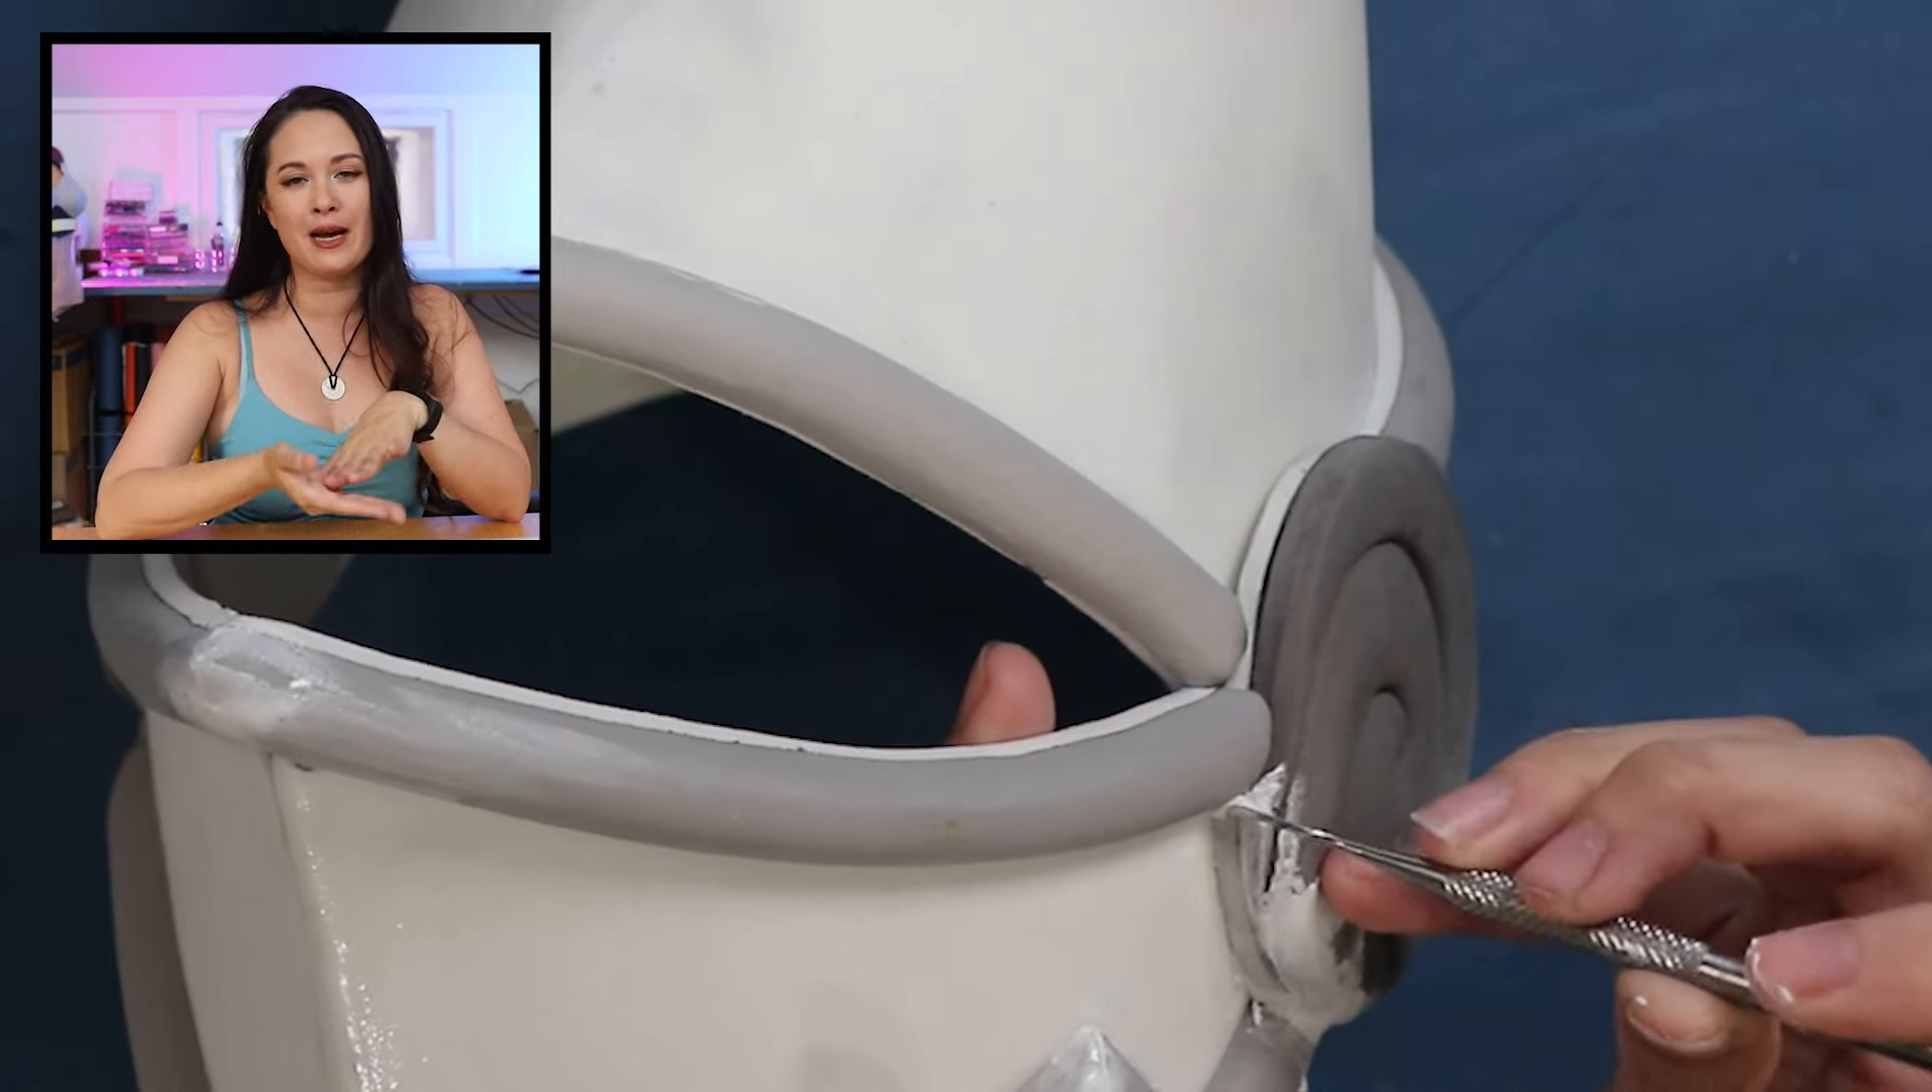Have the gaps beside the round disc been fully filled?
No.